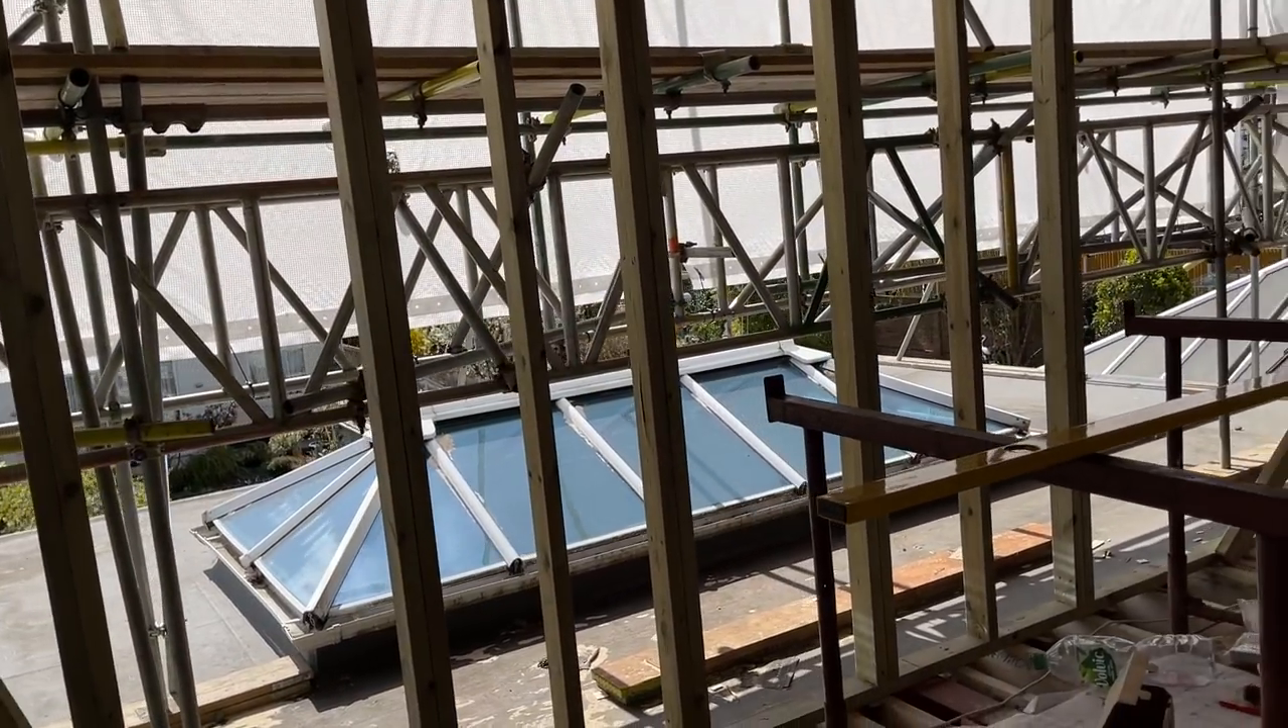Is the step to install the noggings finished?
No.